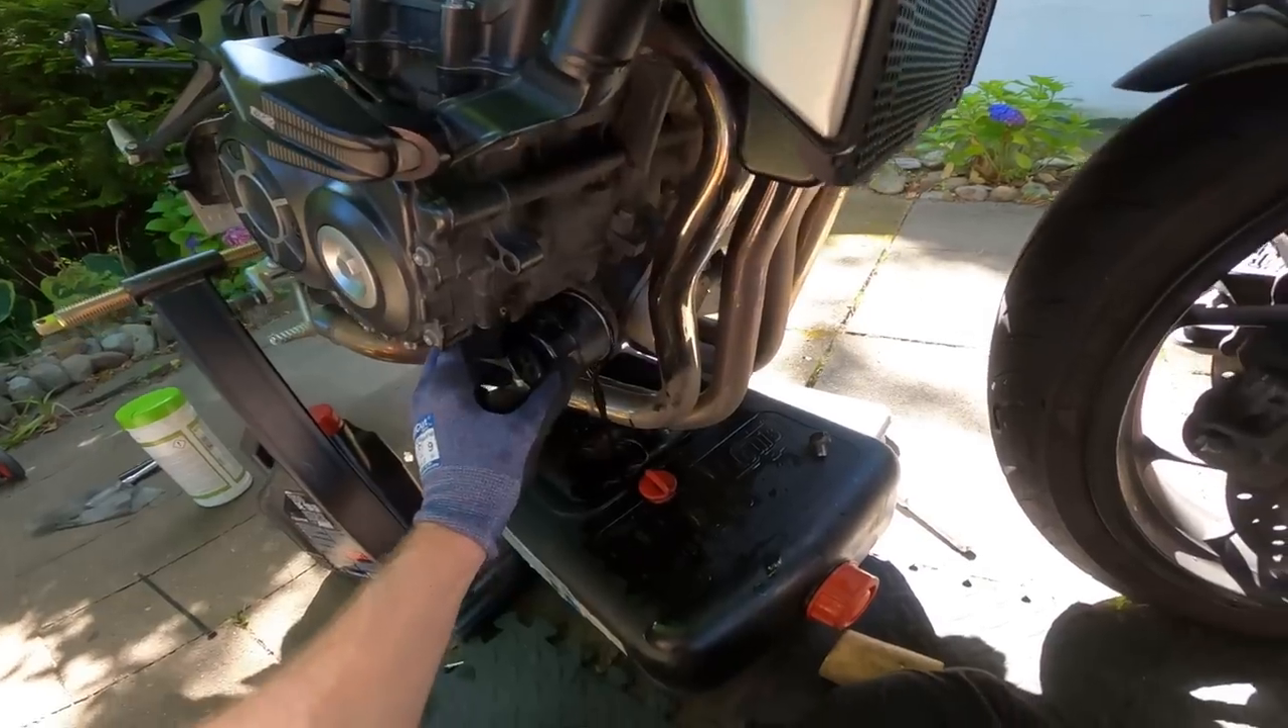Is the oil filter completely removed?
No.